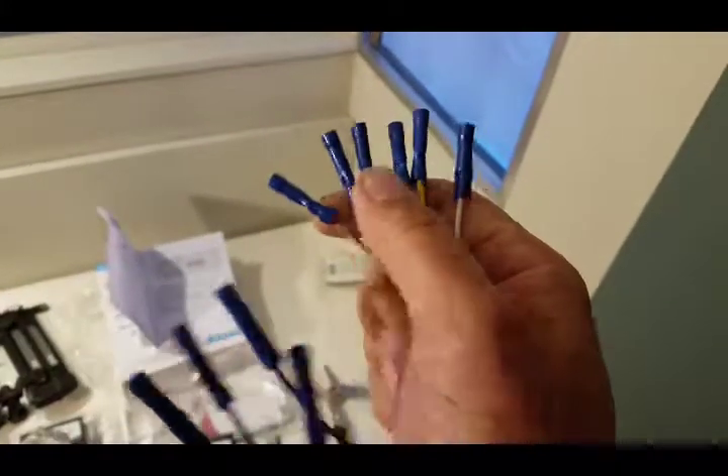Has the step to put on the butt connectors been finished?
Yes.